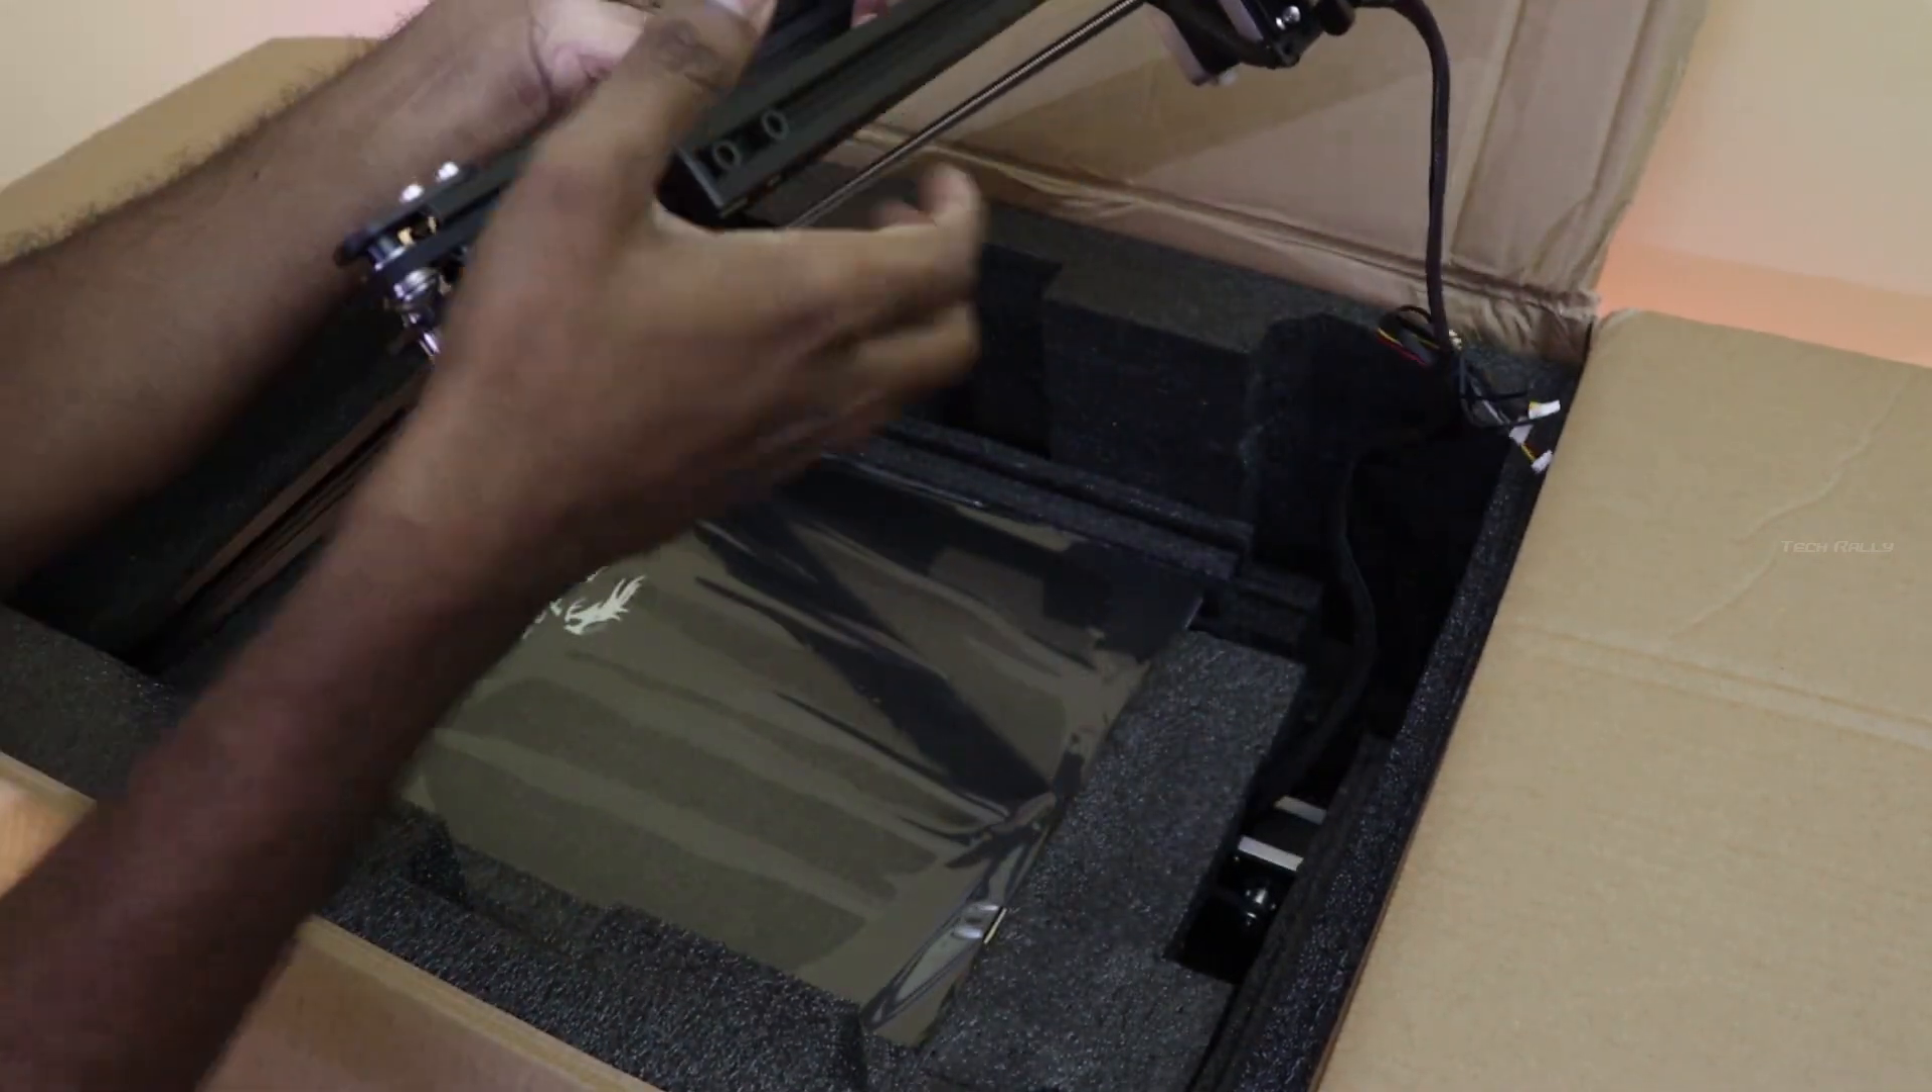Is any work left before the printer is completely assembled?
Yes.